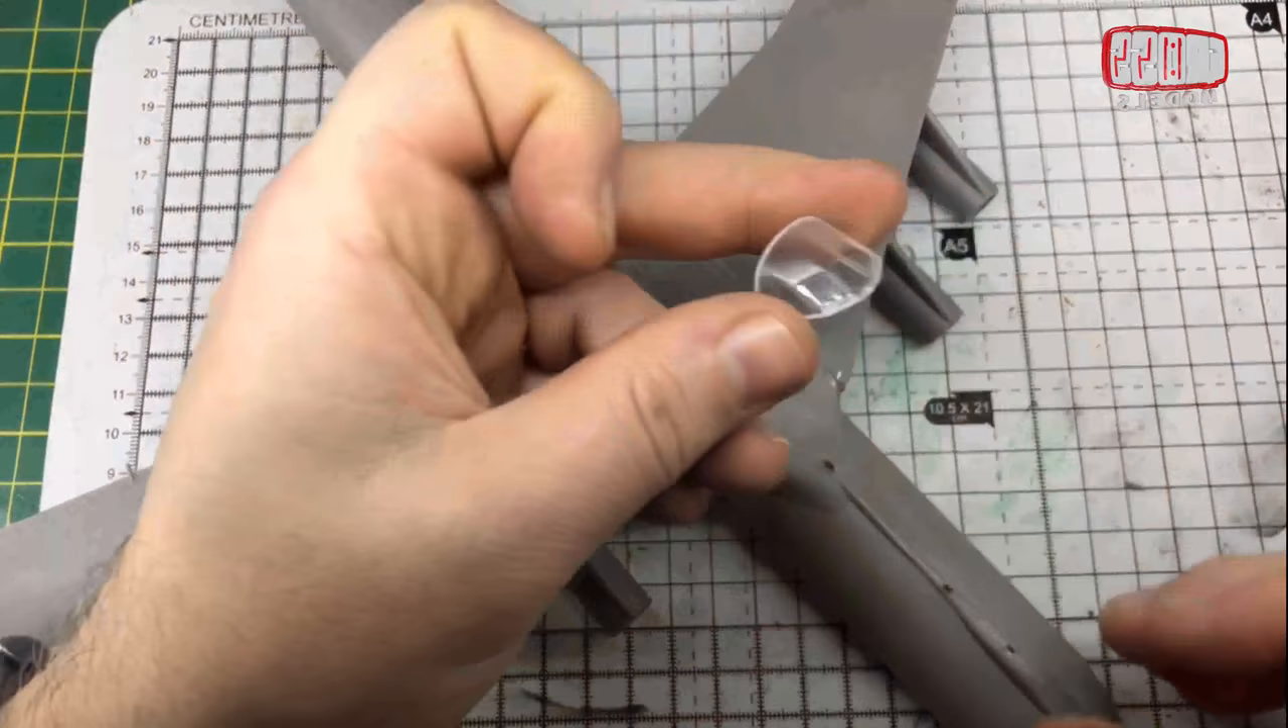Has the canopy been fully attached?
No.